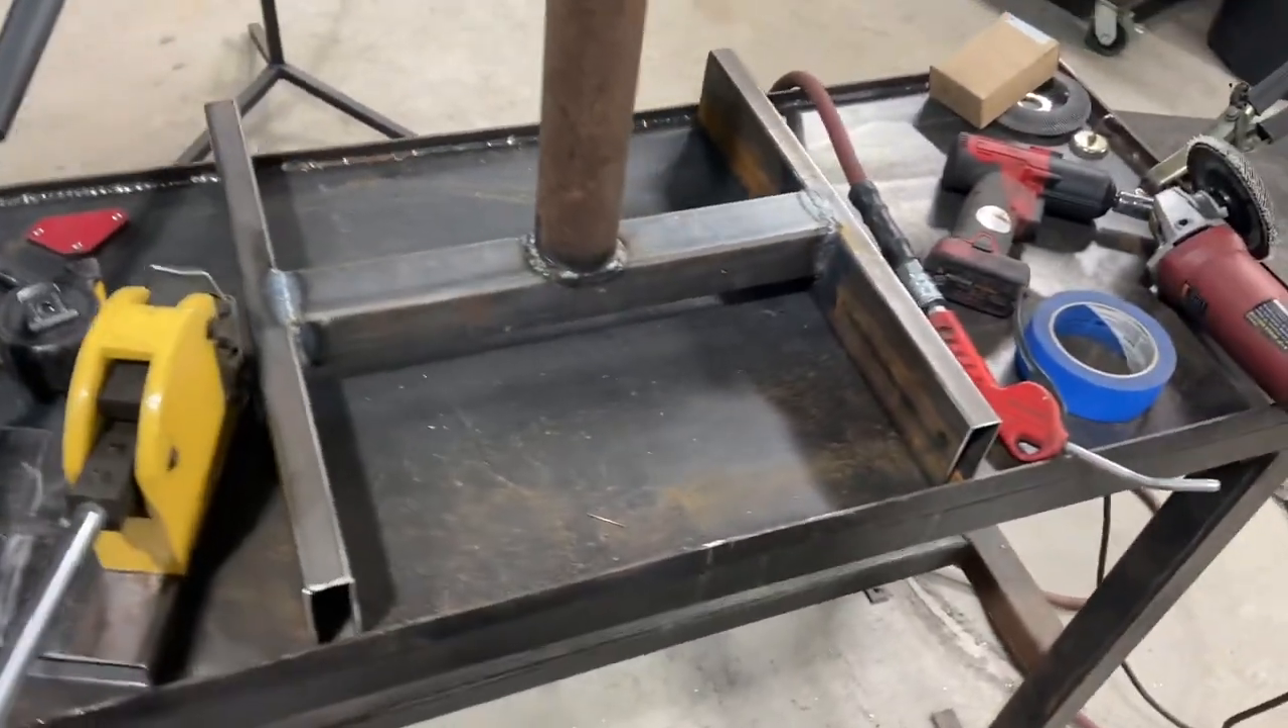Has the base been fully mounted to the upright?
Yes.